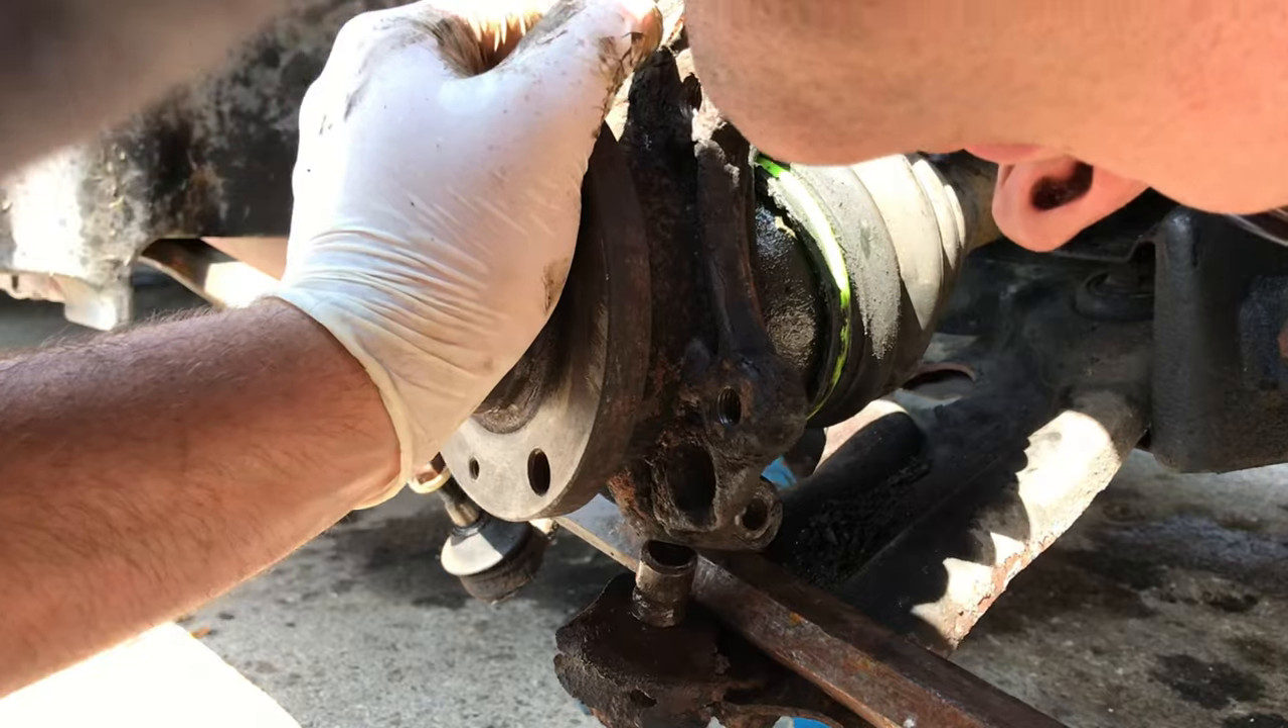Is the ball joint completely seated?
No.